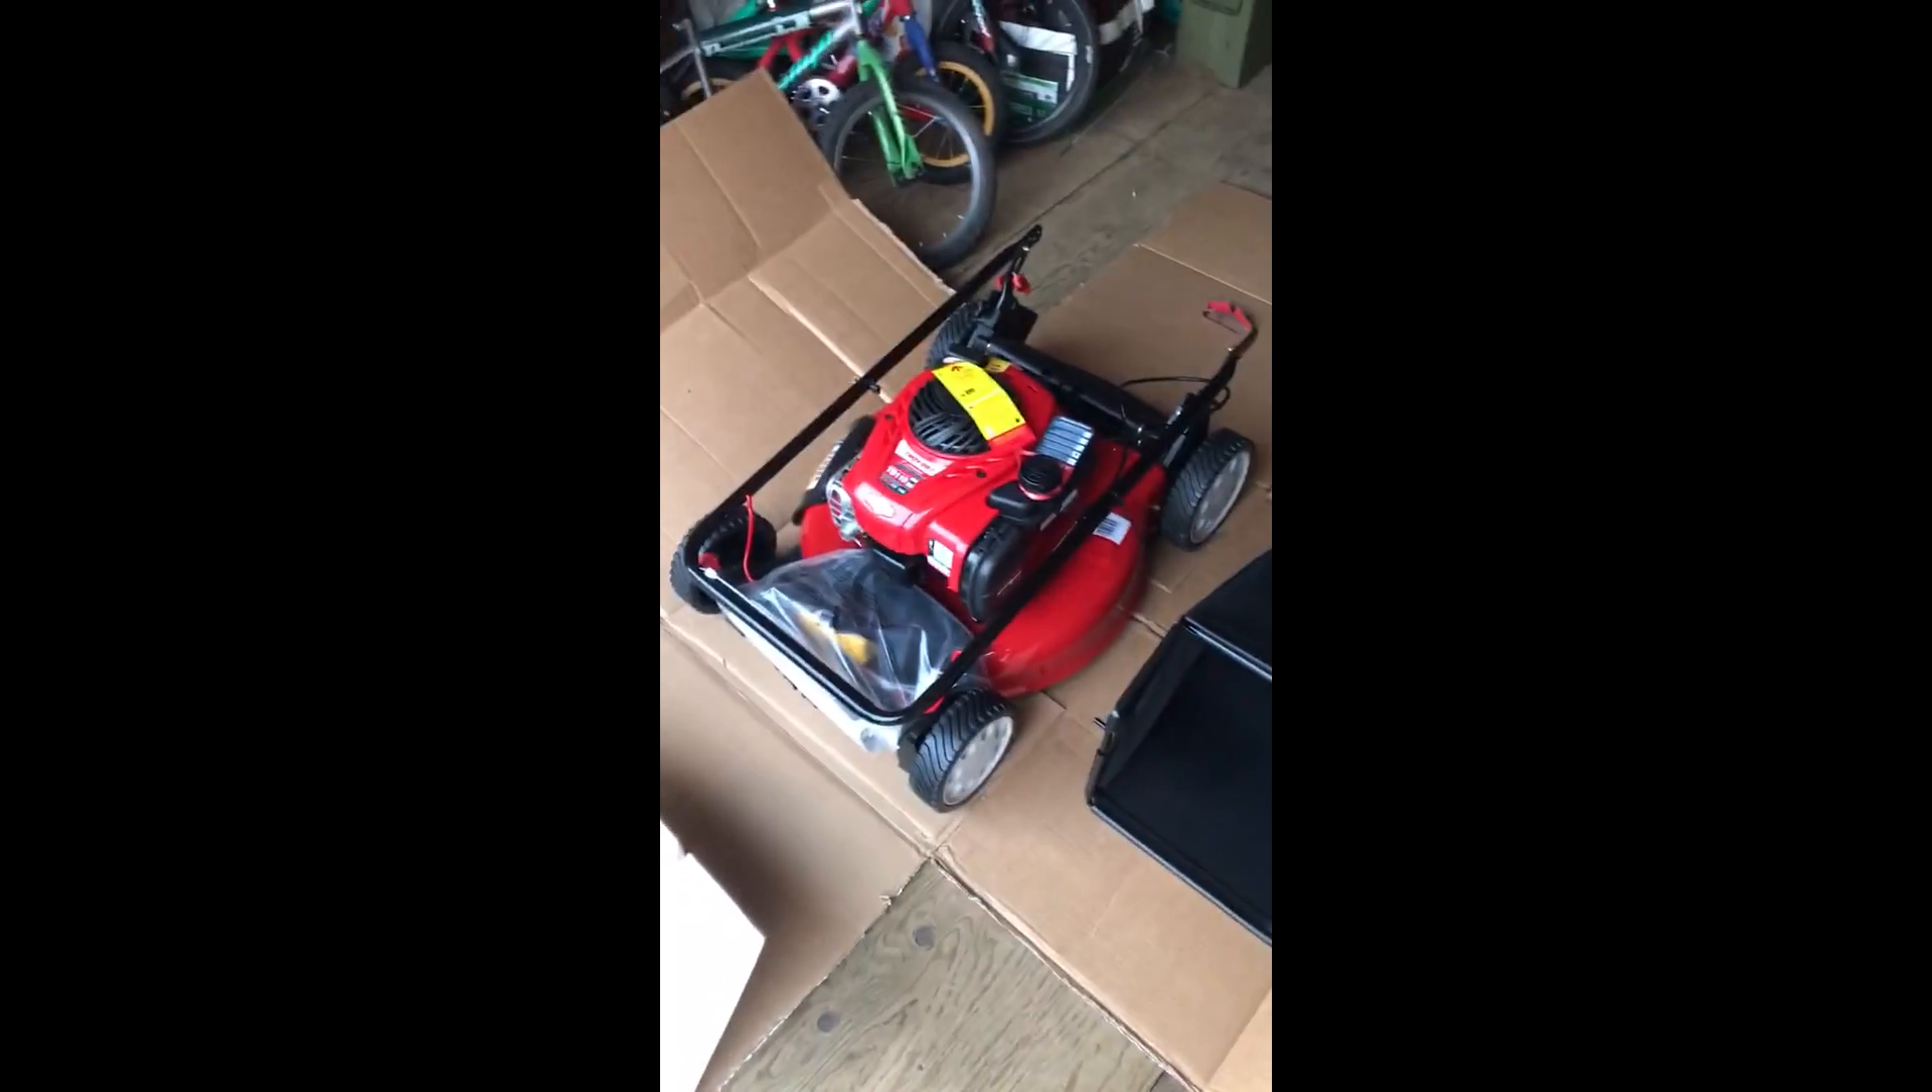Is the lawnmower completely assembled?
No.